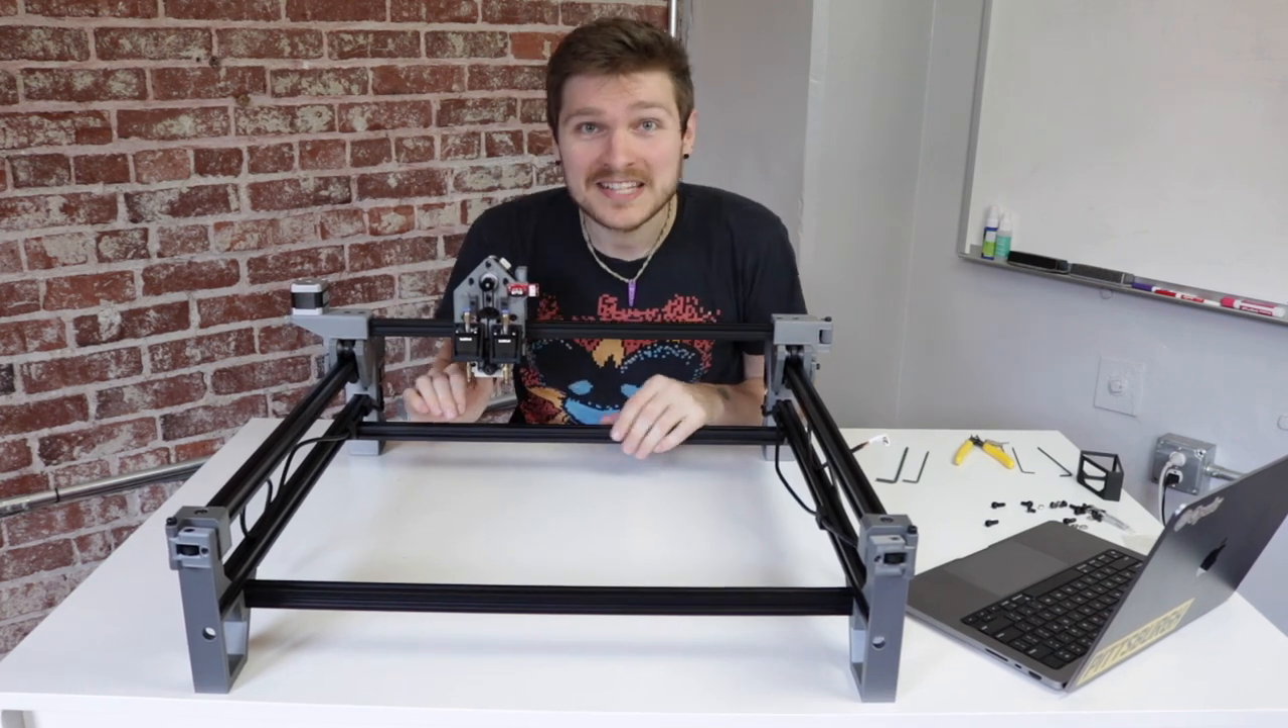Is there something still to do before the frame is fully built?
No.